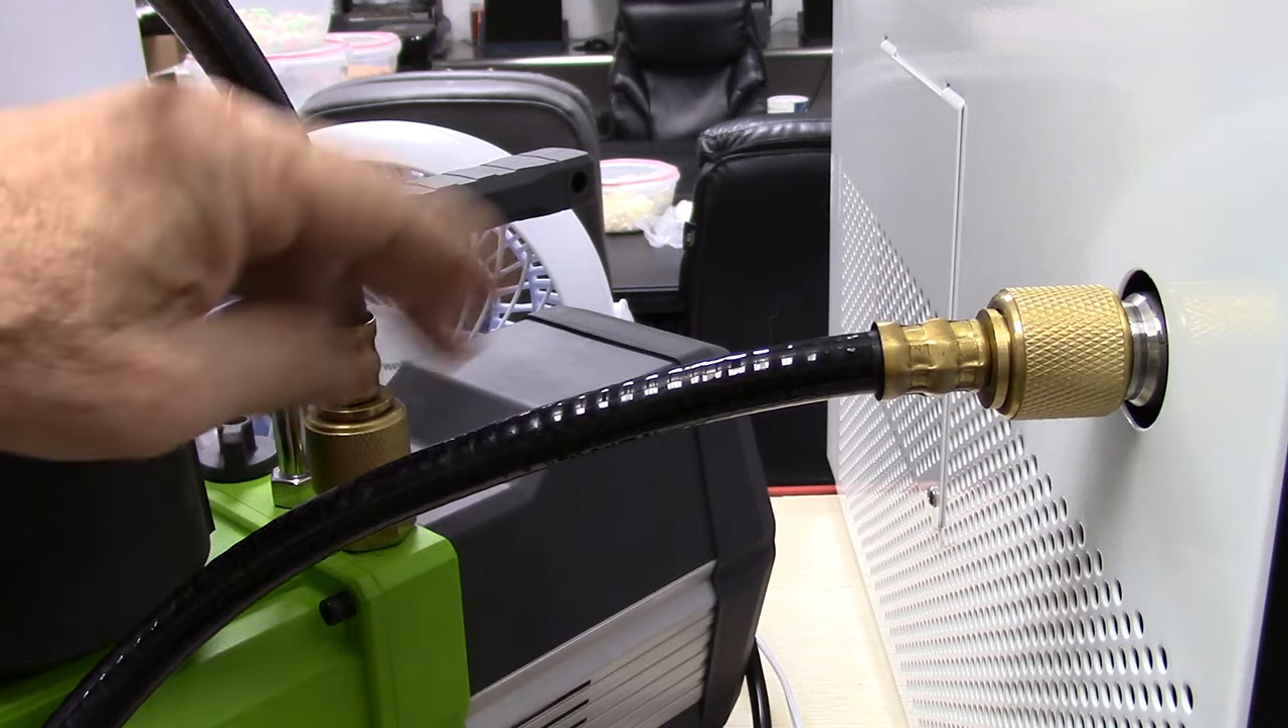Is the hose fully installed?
Yes.